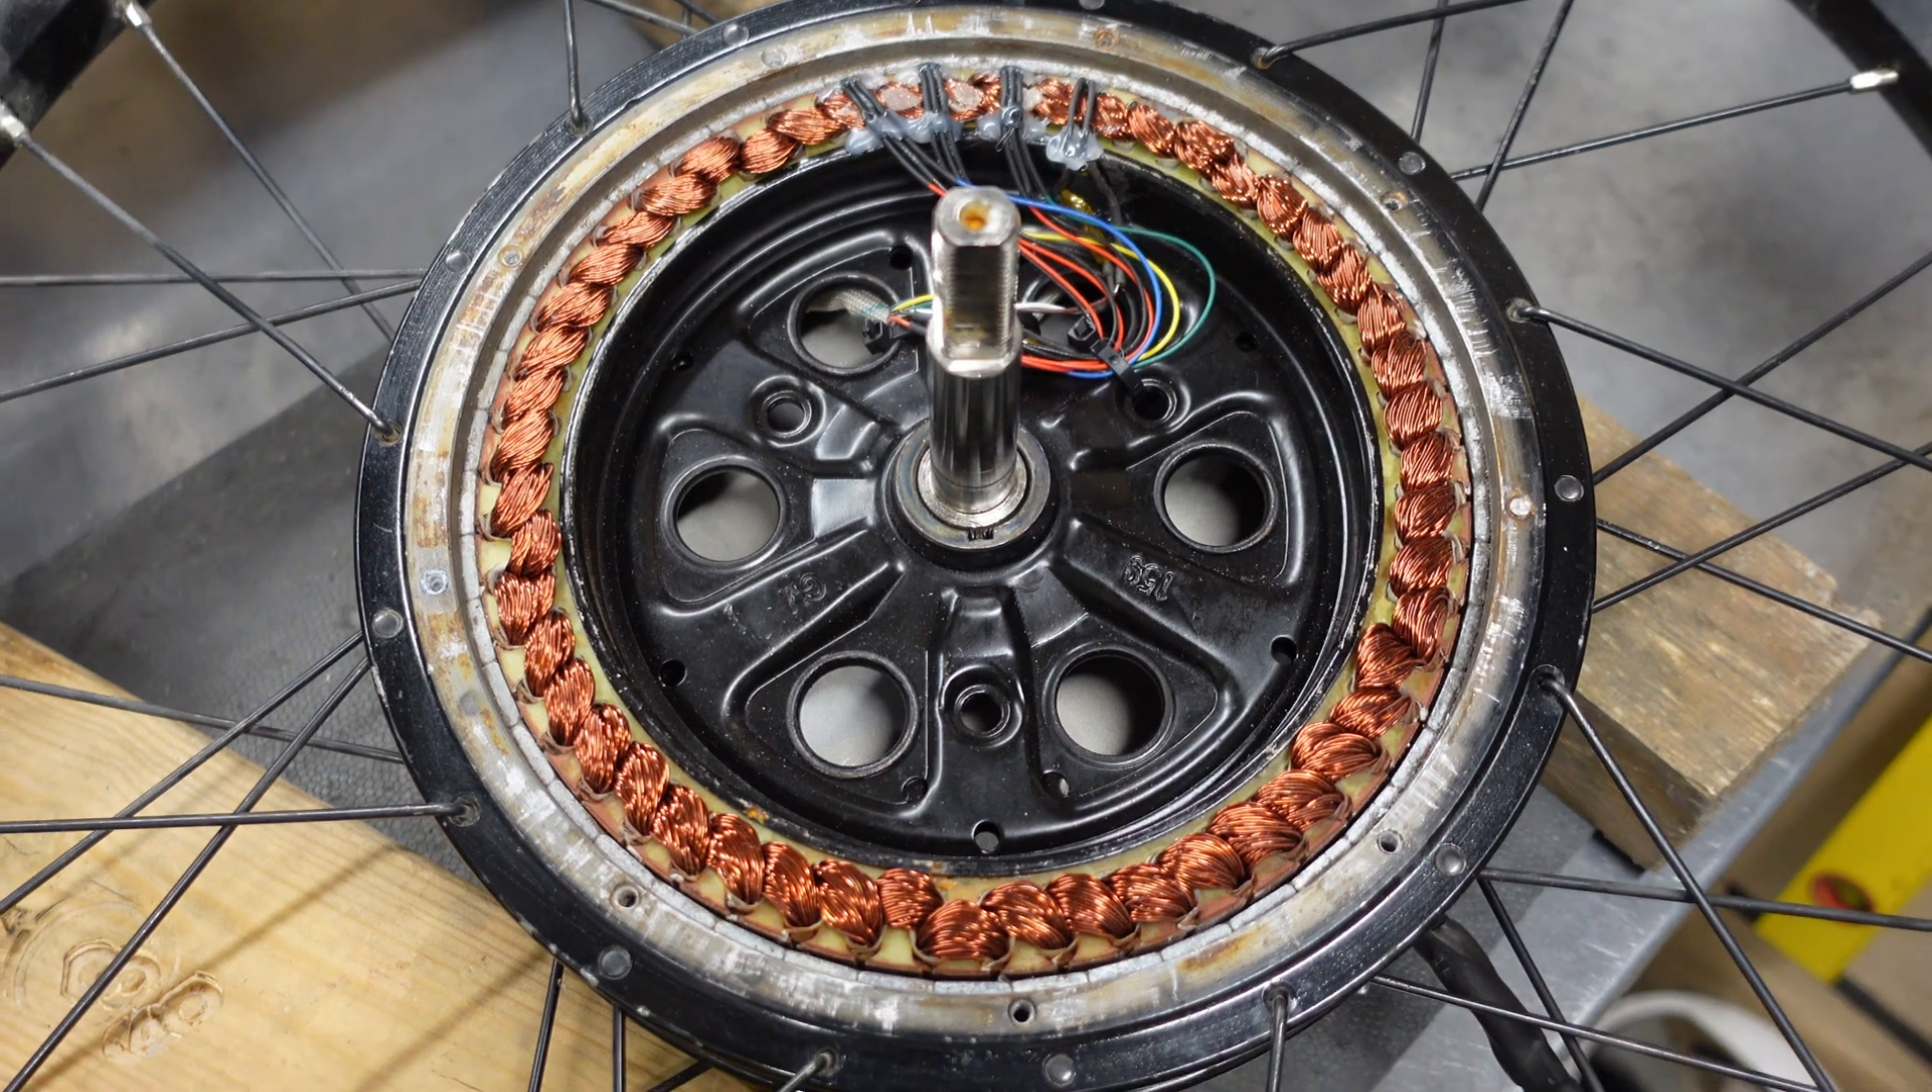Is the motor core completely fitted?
Yes.